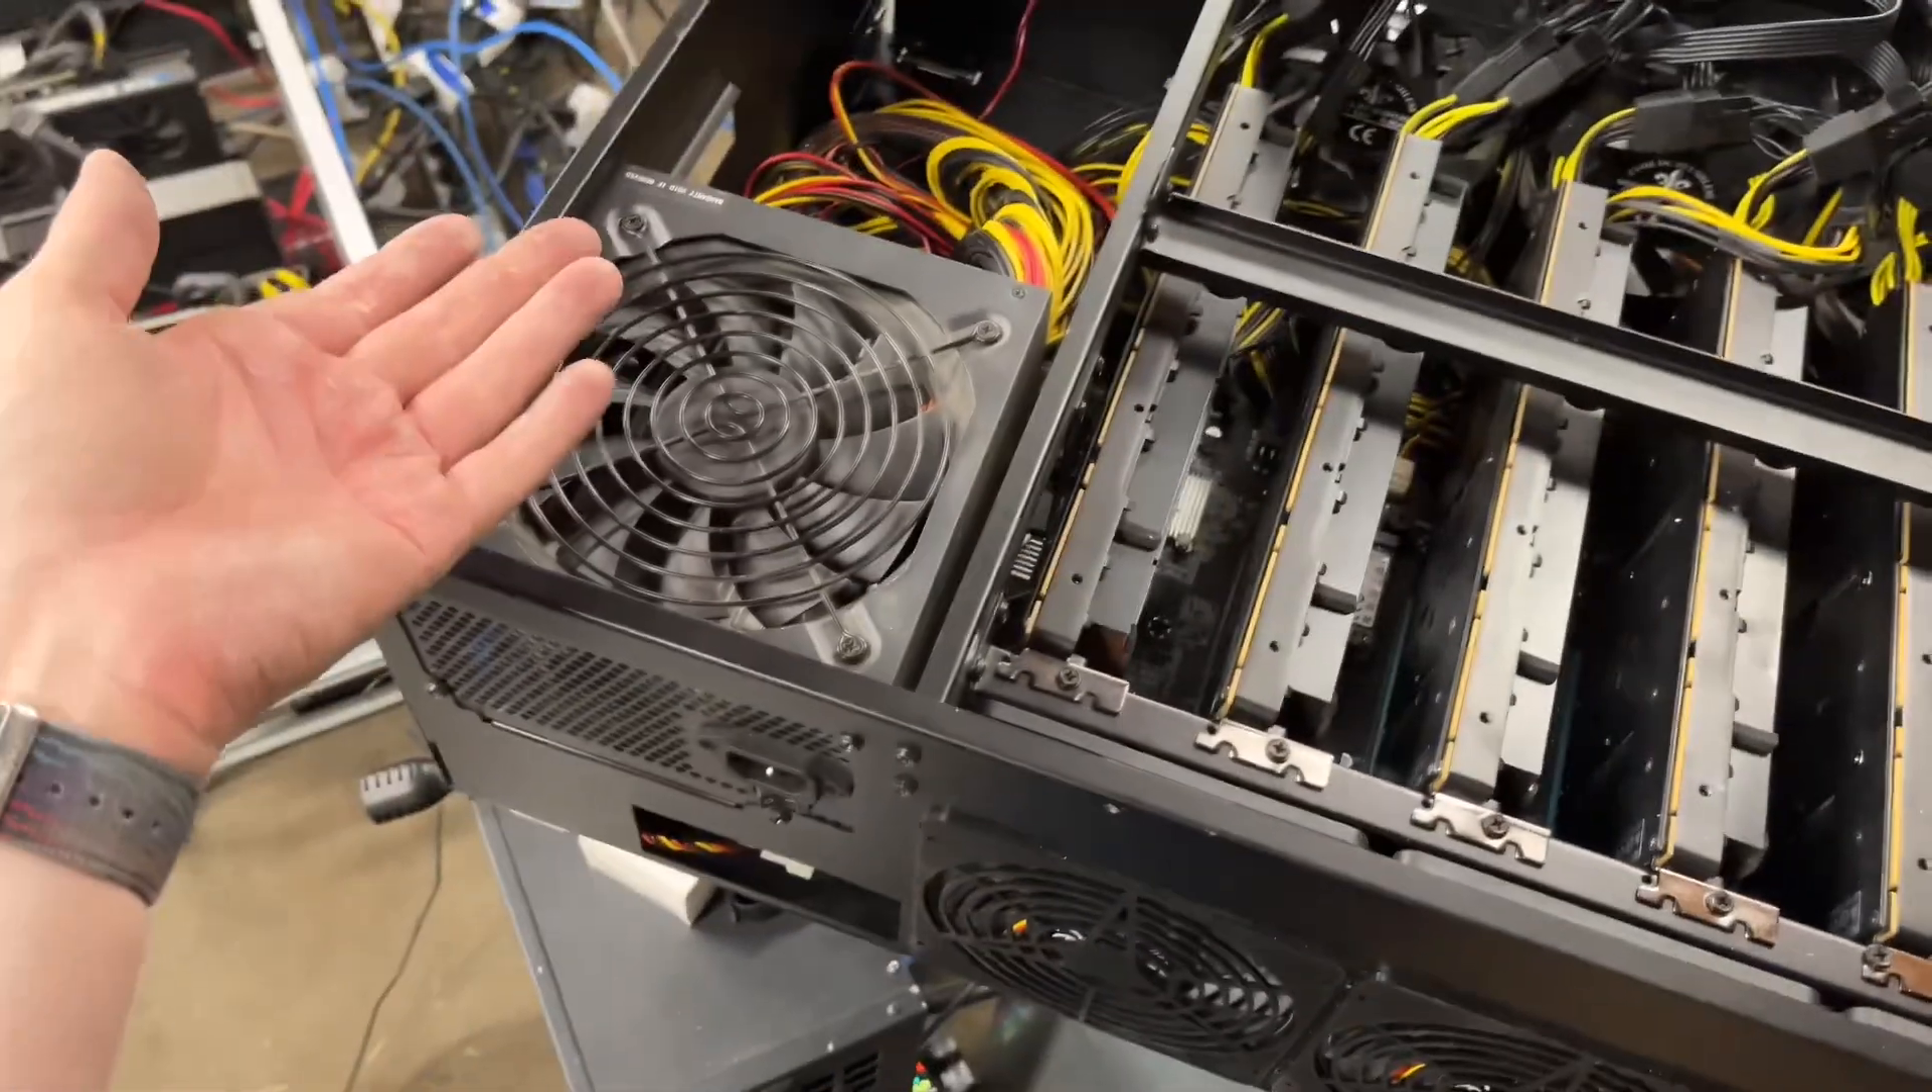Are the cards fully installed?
Yes.